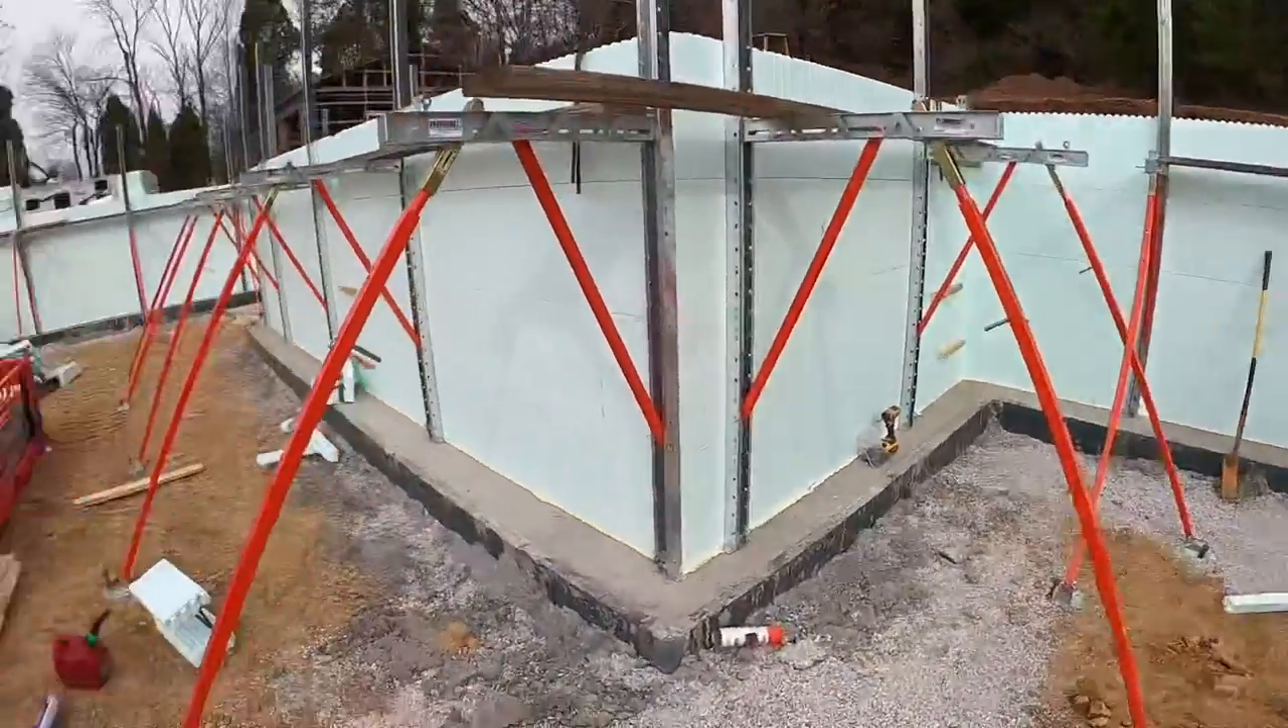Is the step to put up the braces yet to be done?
No.